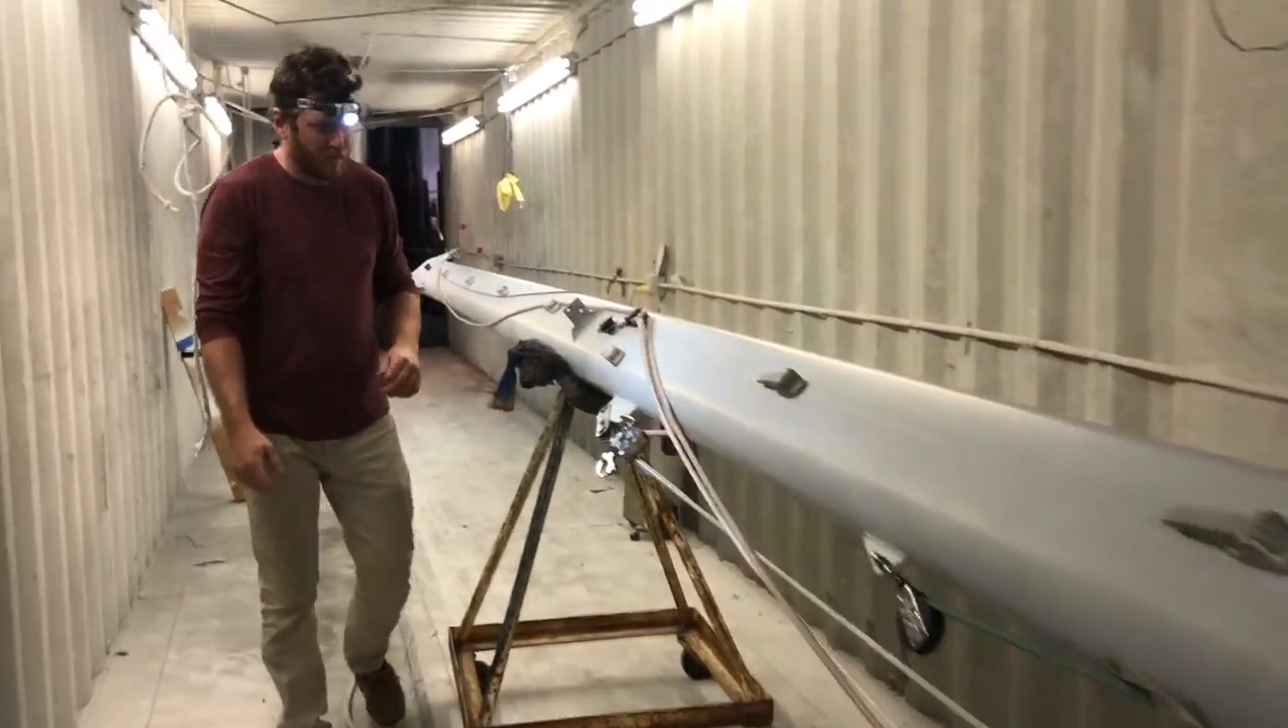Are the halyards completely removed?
No.